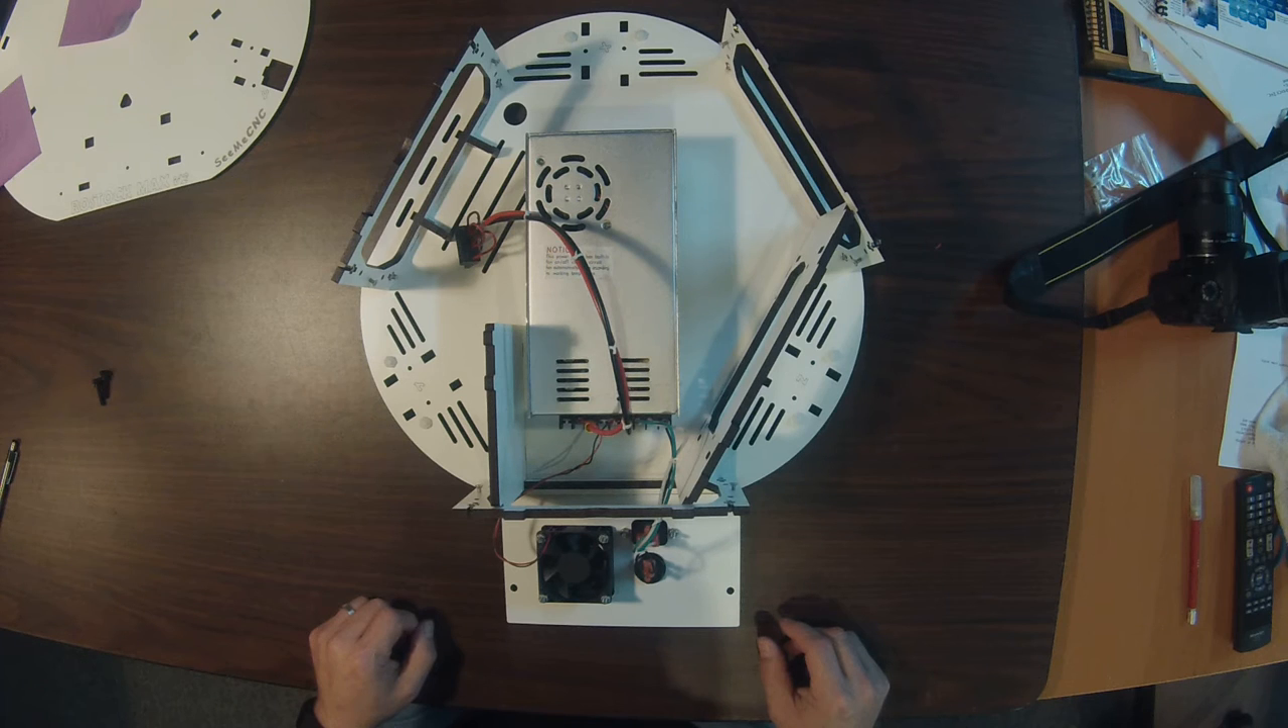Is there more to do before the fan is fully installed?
No.